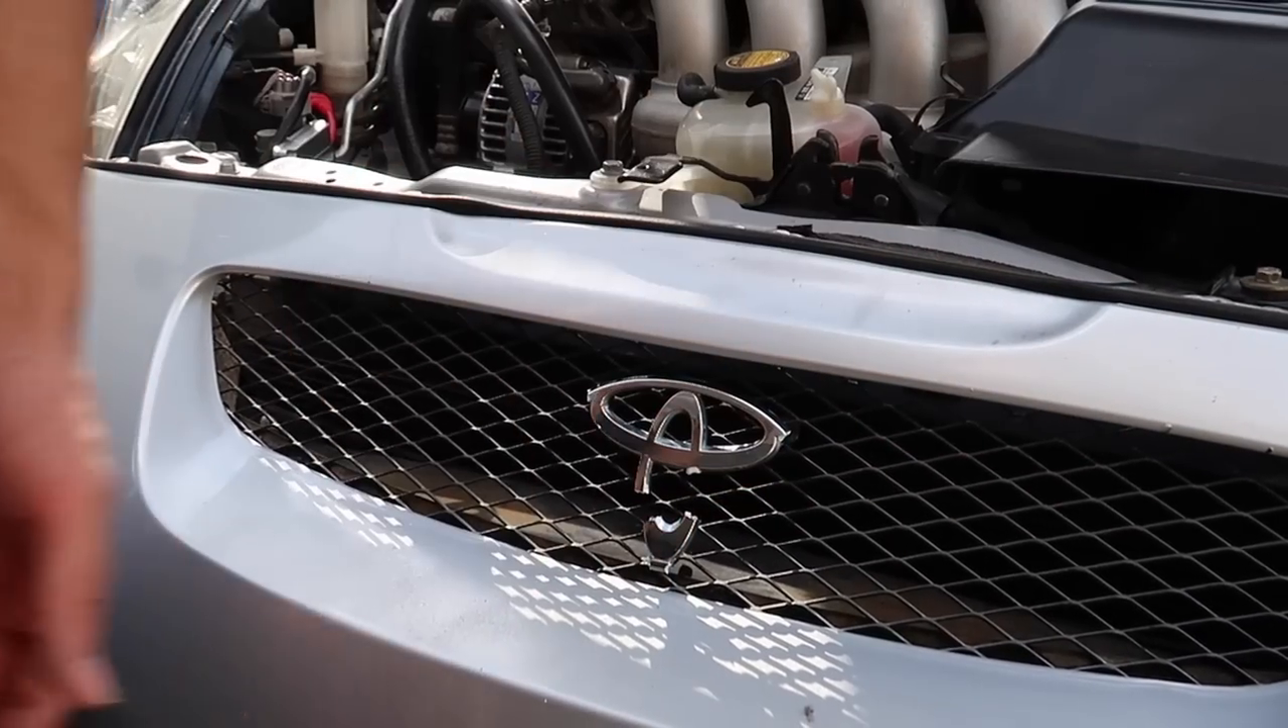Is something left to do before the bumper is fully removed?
Yes.